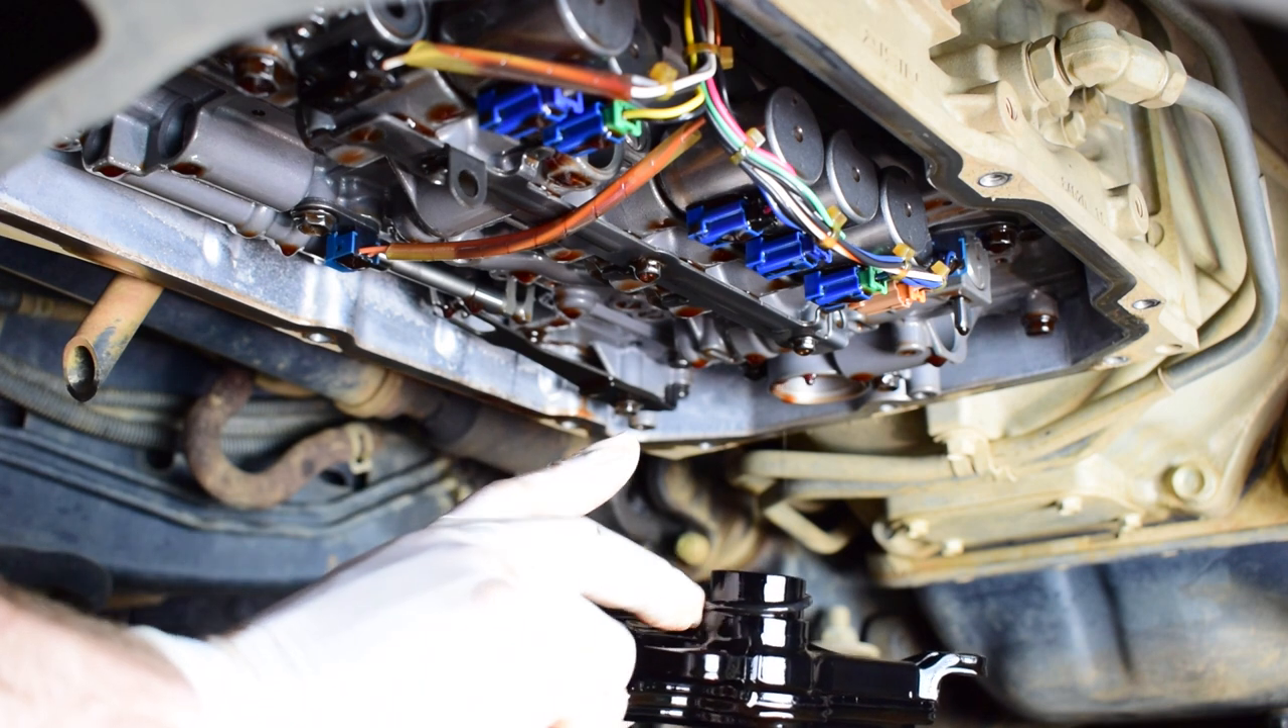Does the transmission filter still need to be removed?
No.